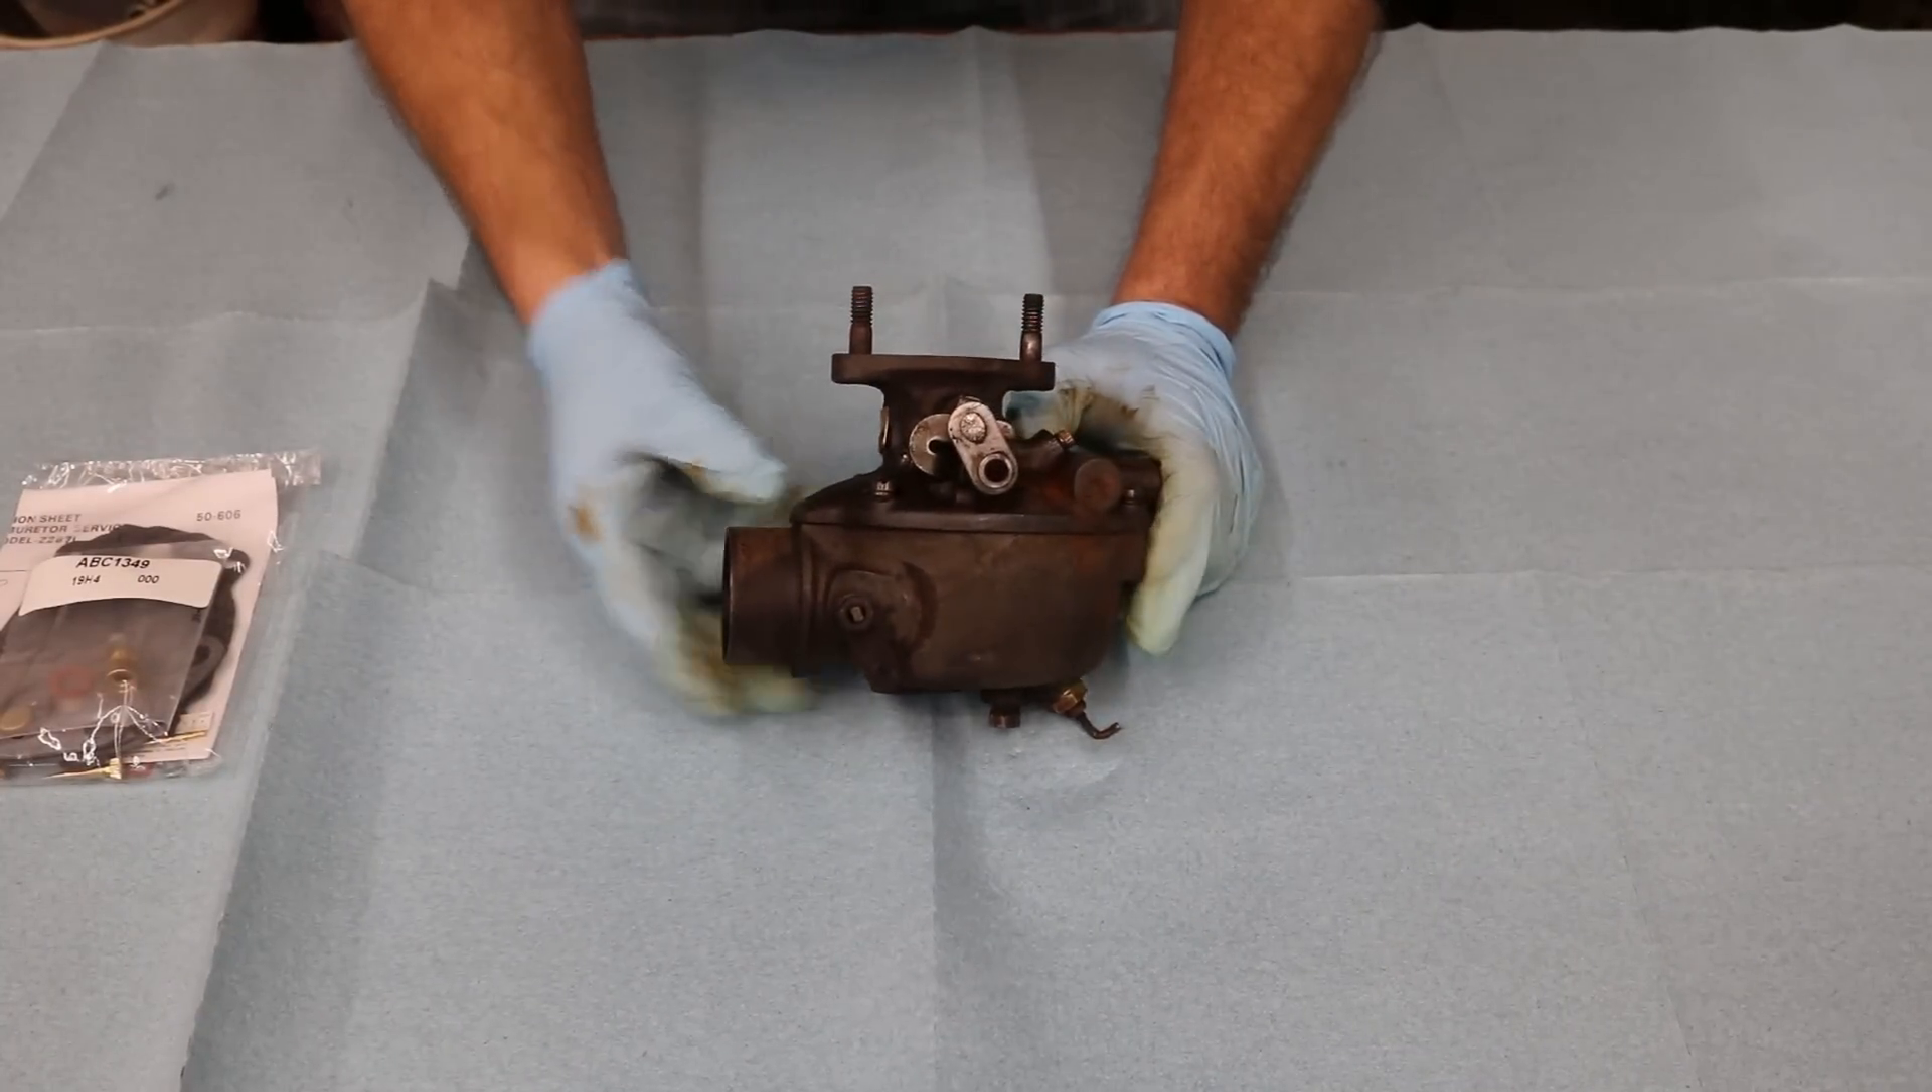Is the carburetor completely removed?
Yes.